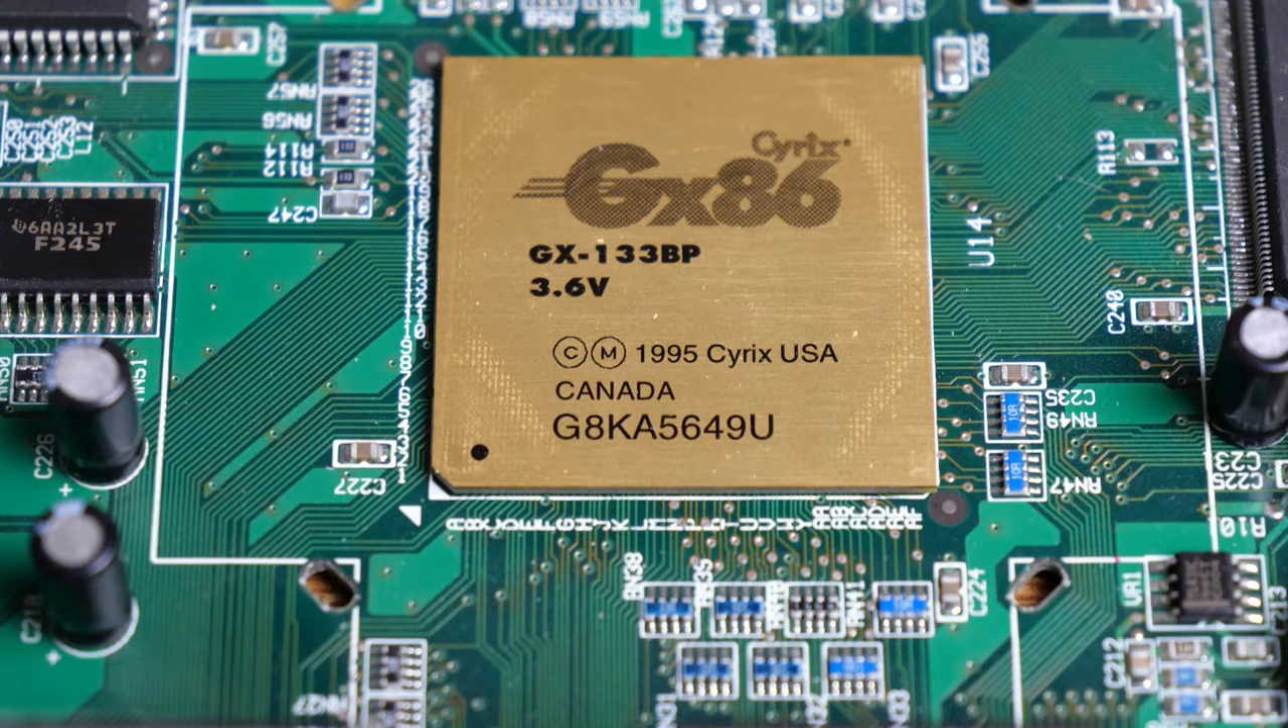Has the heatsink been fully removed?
Yes.